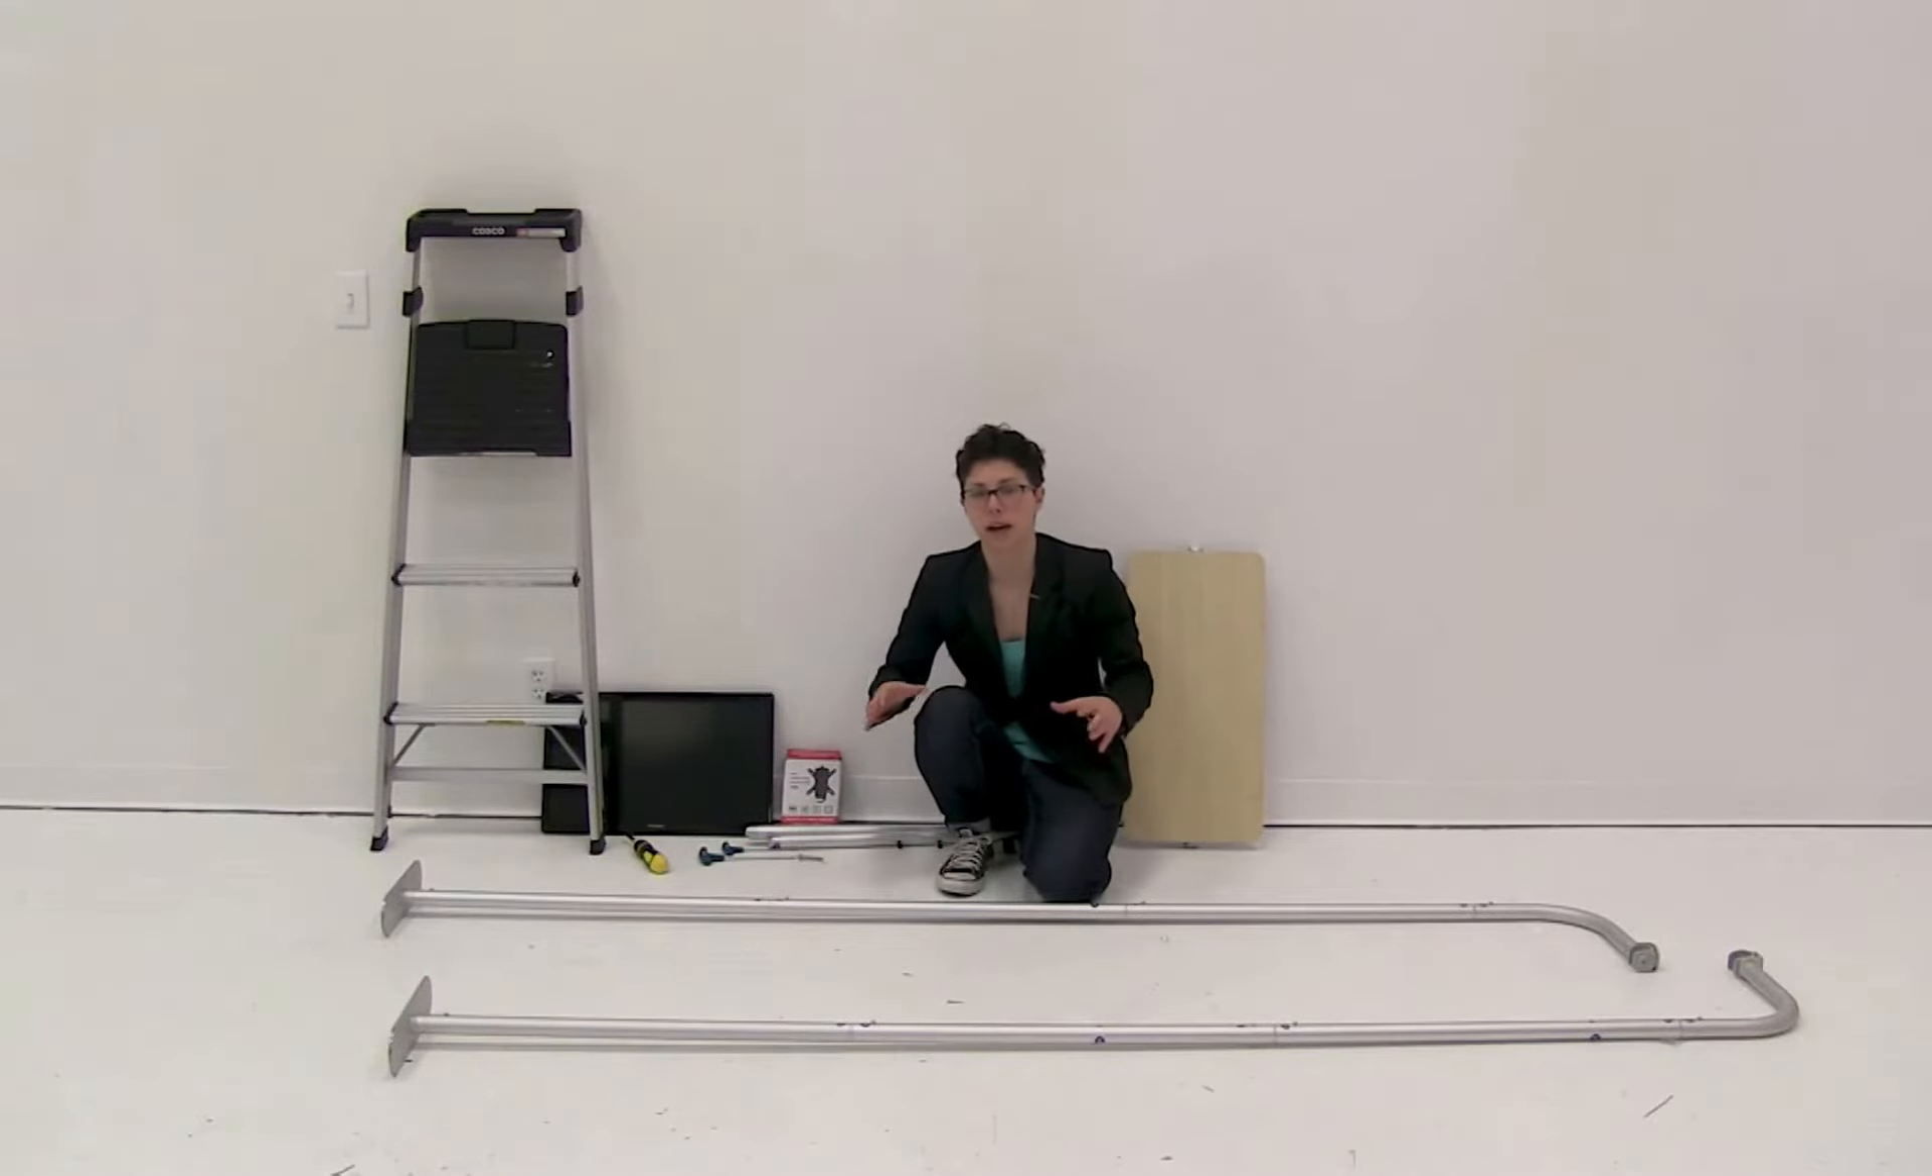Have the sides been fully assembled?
Yes.